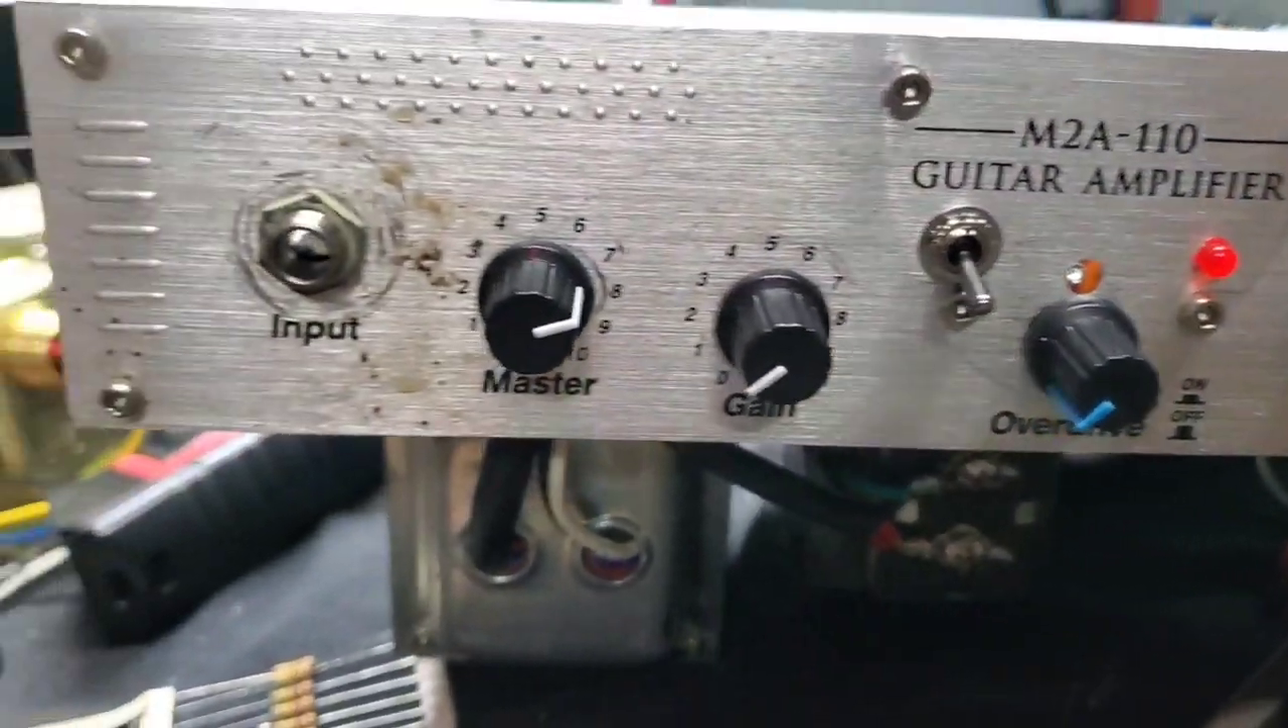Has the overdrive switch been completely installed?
Yes.